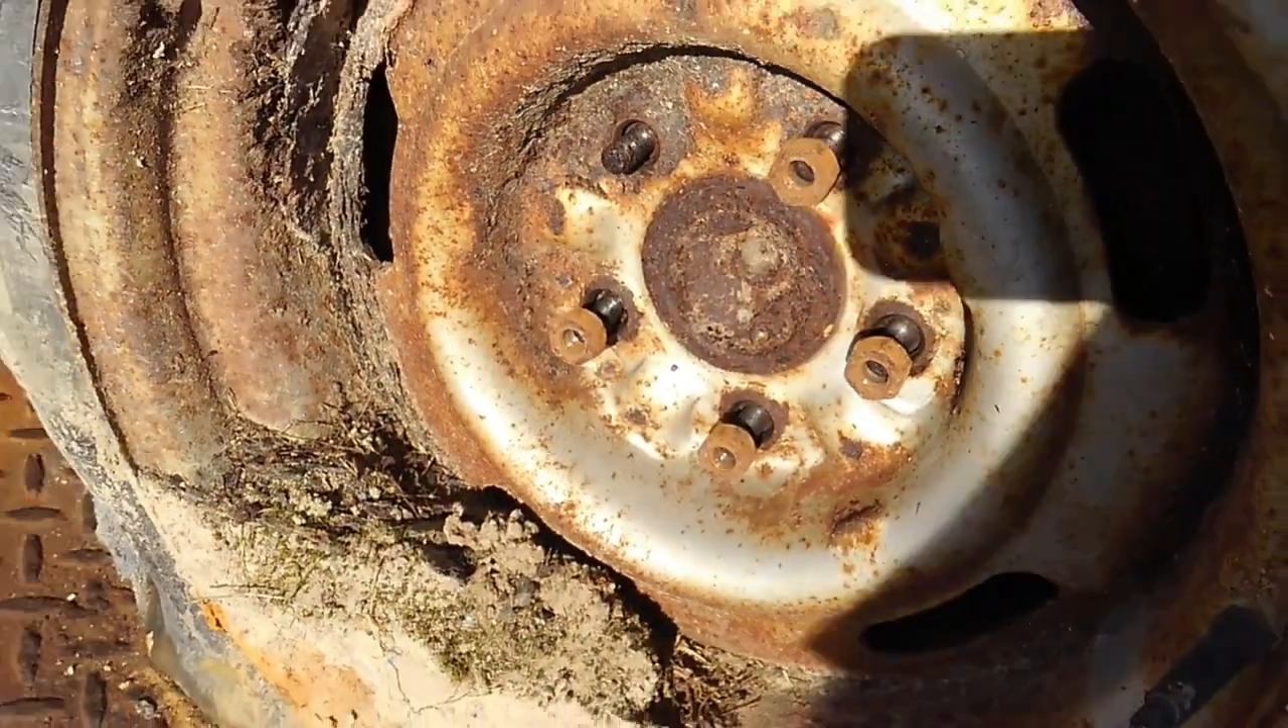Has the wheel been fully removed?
No.